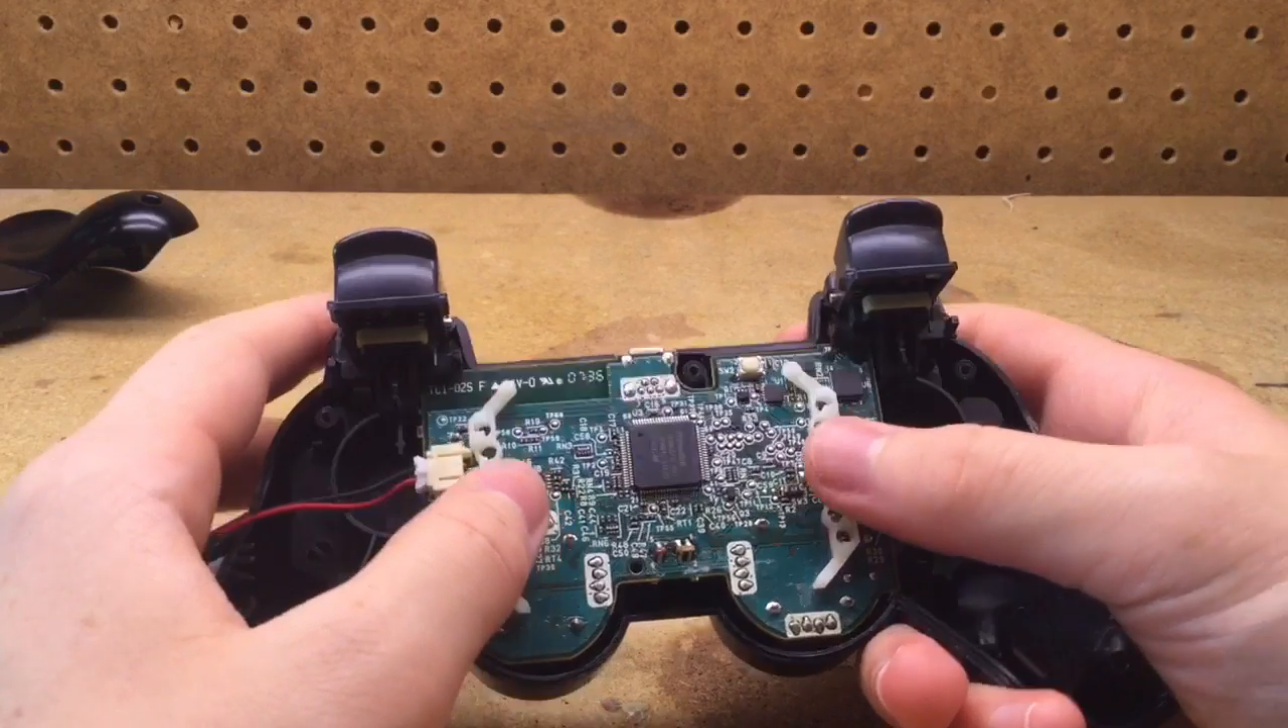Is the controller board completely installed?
Yes.